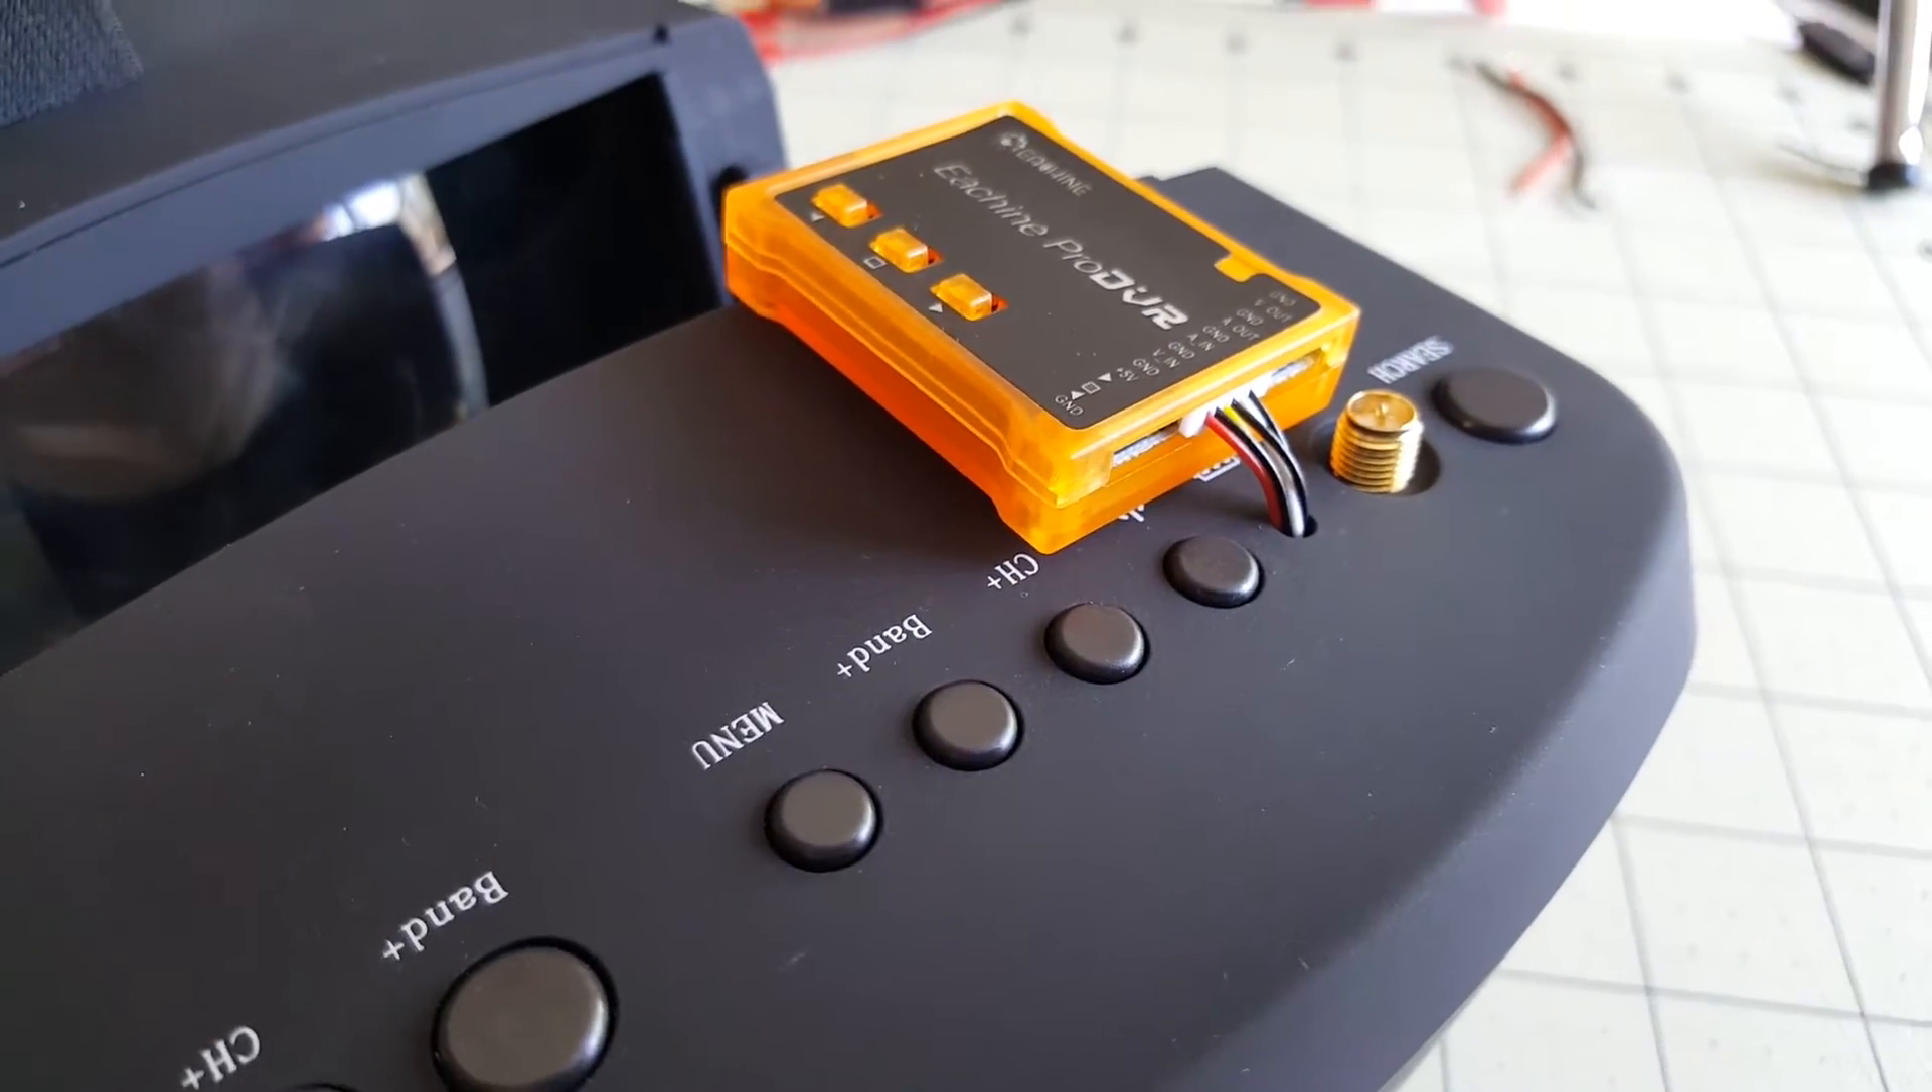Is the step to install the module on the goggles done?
Yes.